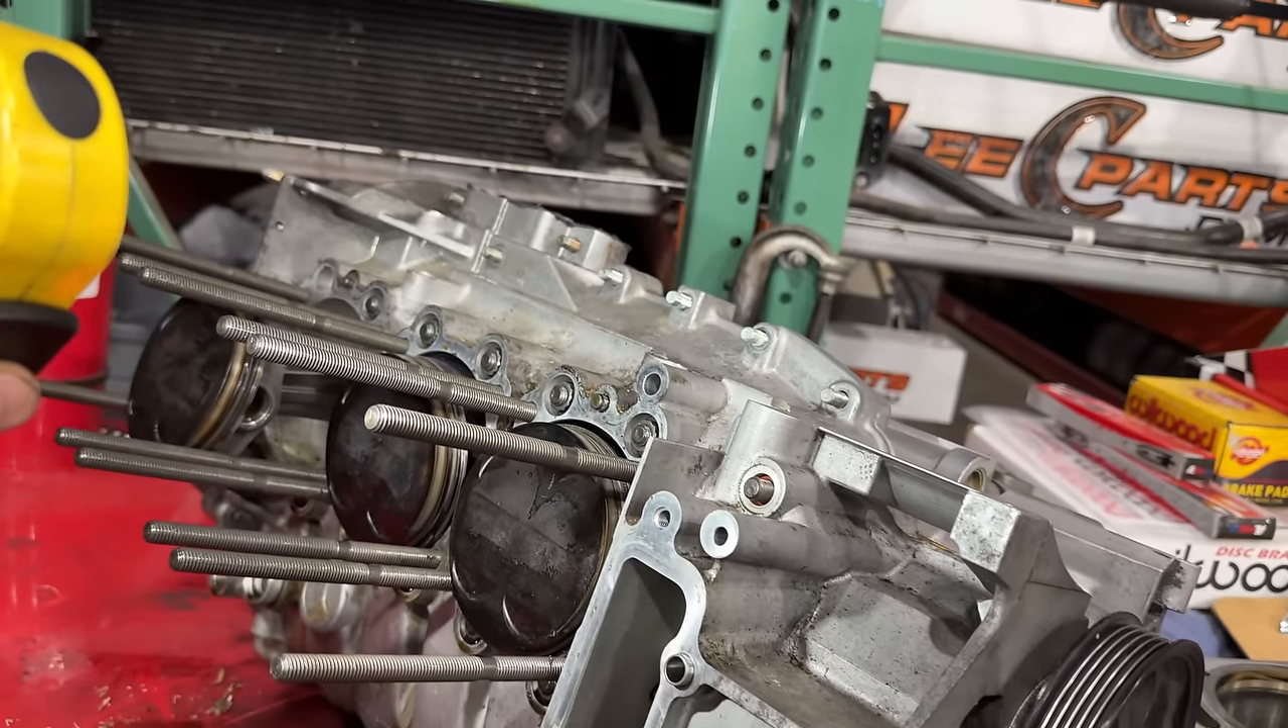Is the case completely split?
No.